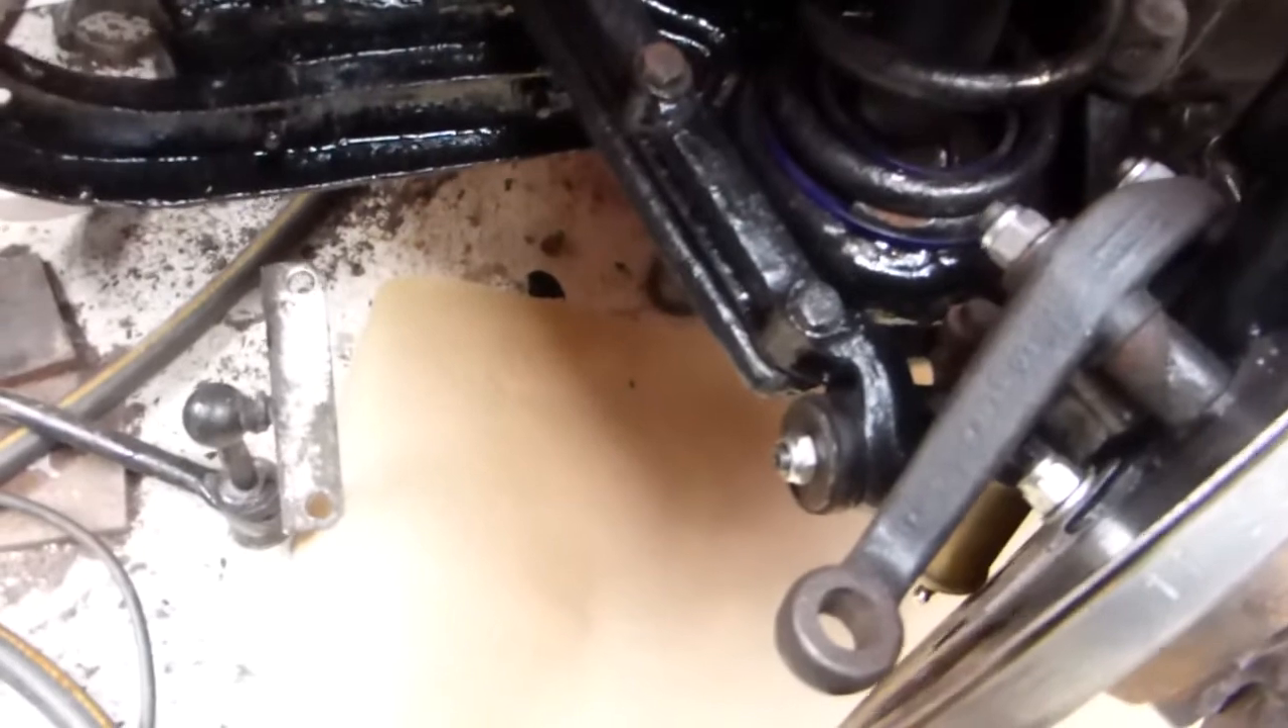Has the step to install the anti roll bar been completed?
No.